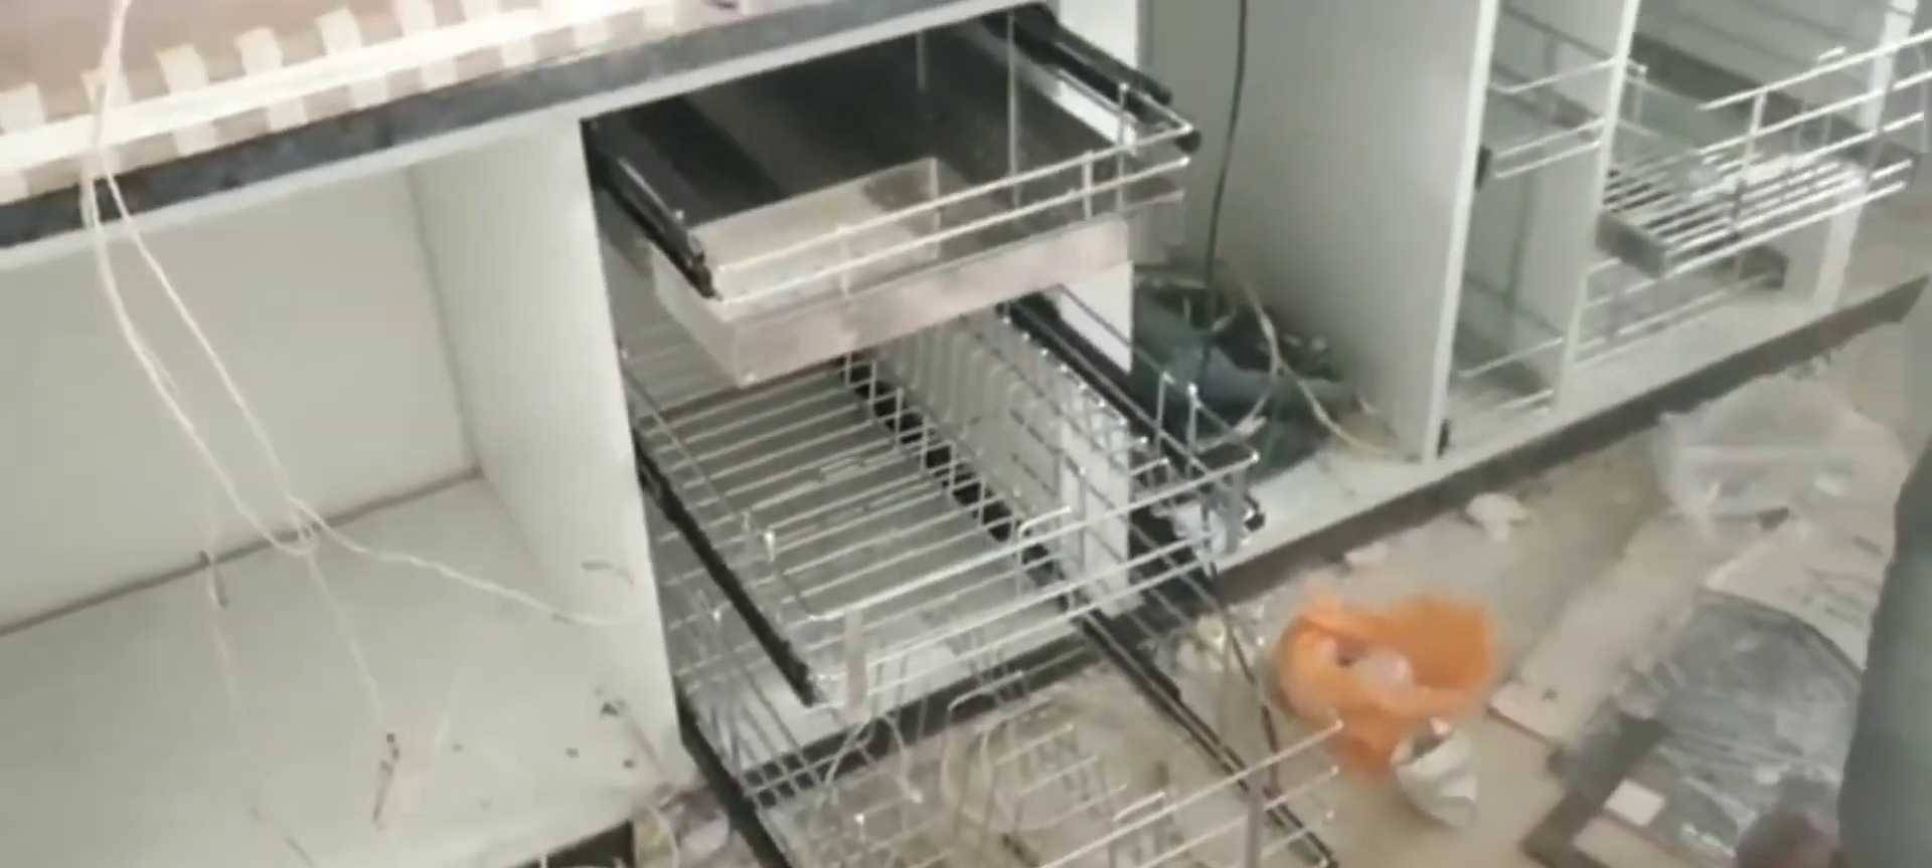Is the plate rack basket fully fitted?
Yes.